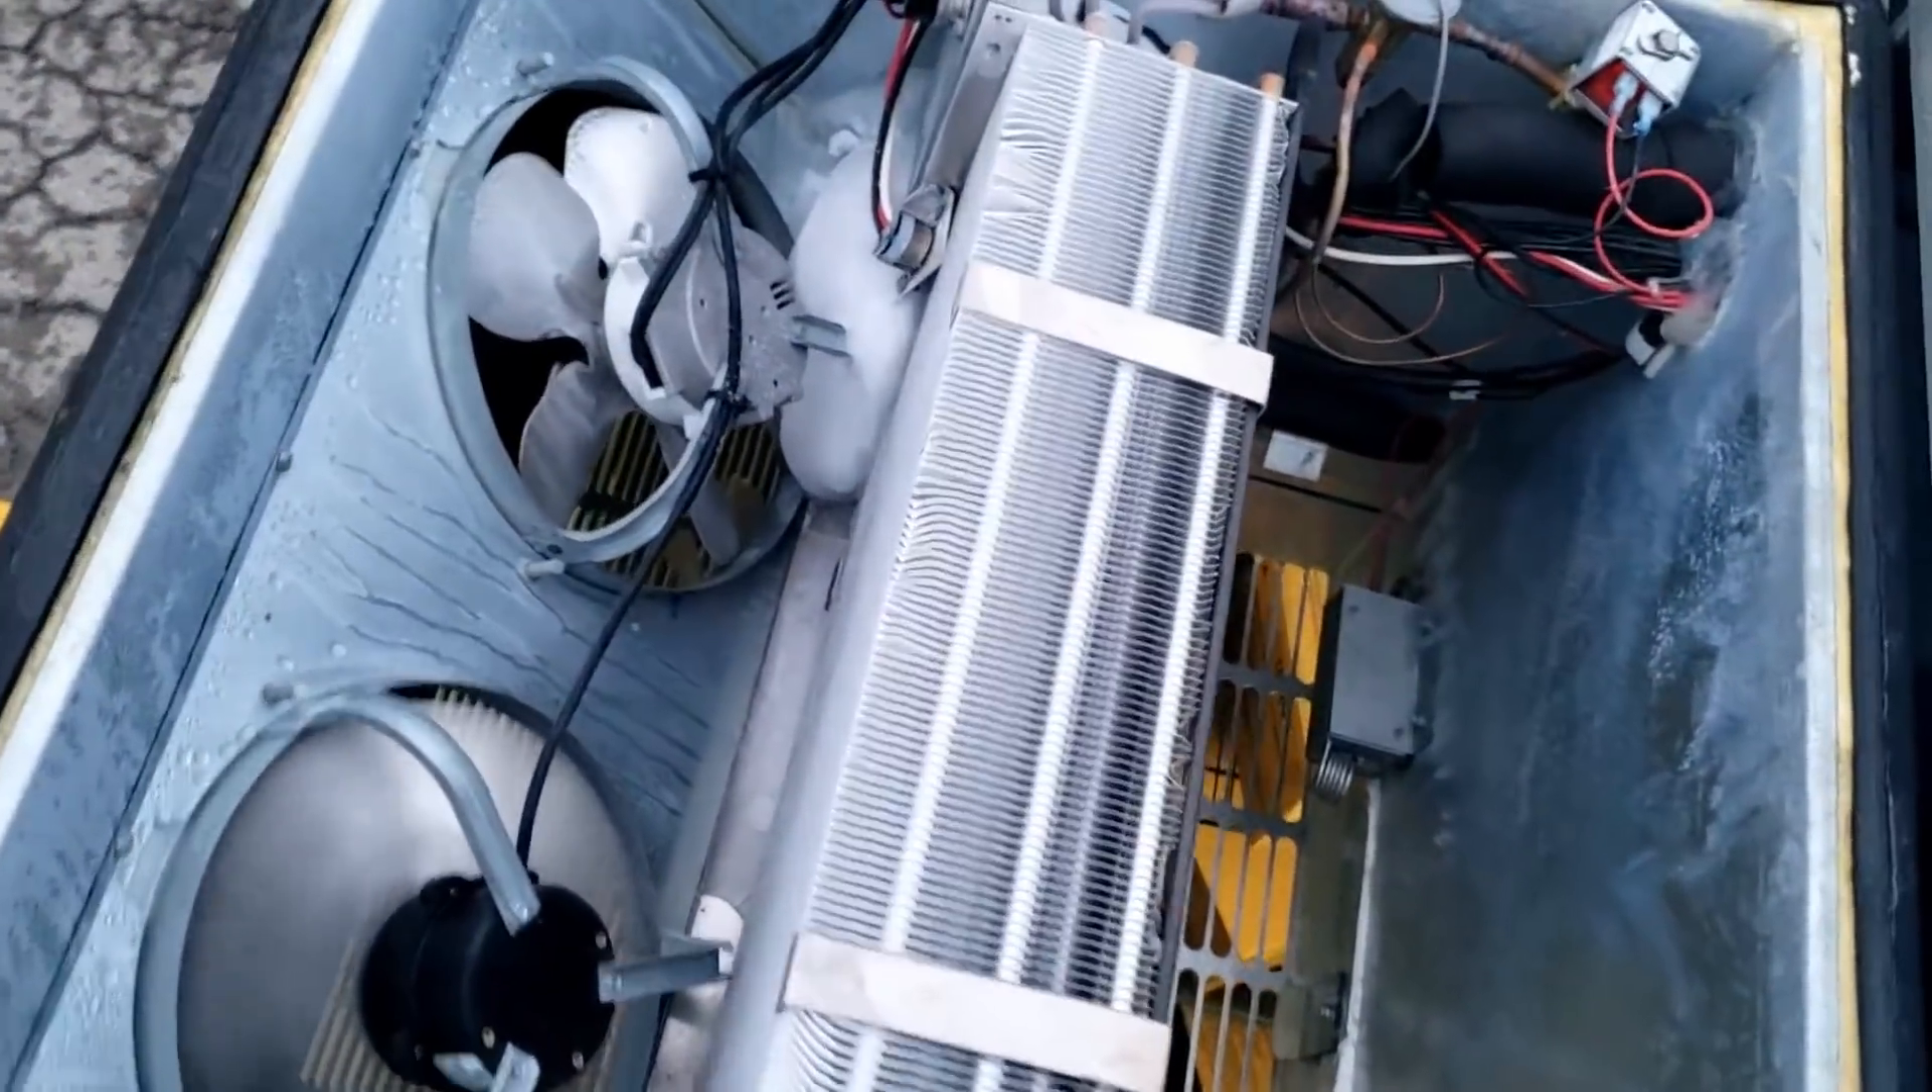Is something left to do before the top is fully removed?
No.